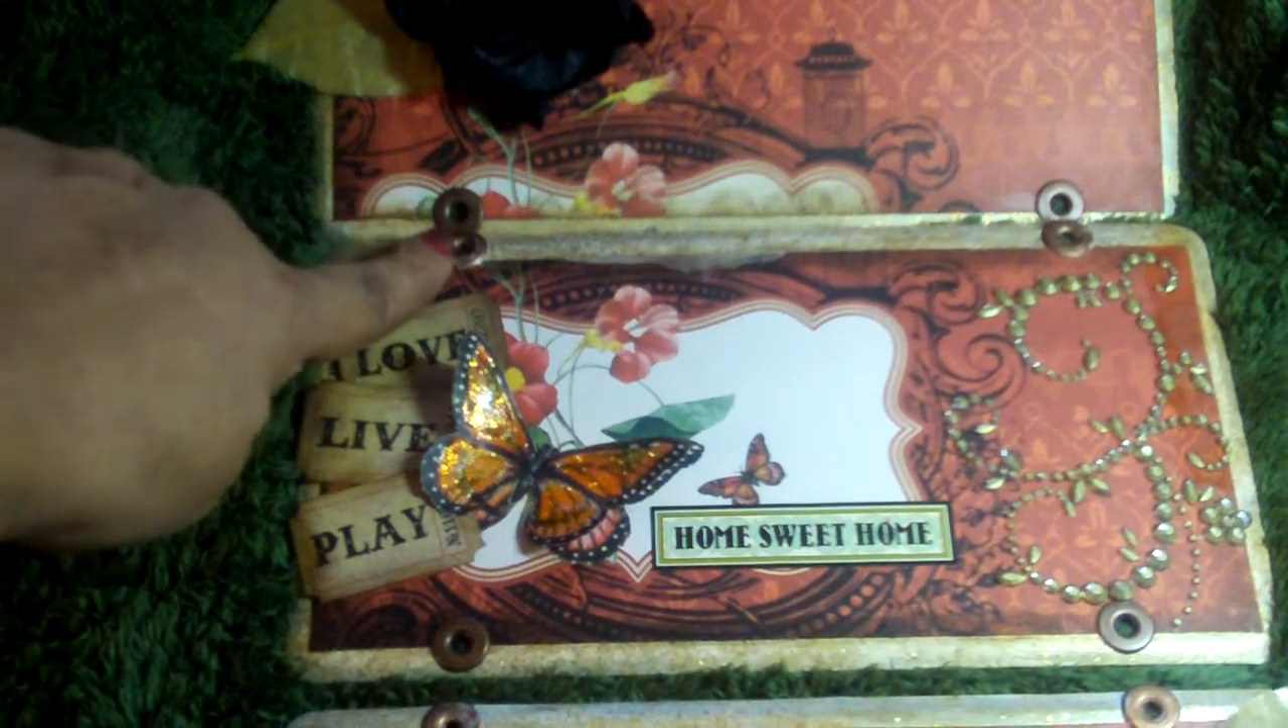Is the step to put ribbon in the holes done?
No.